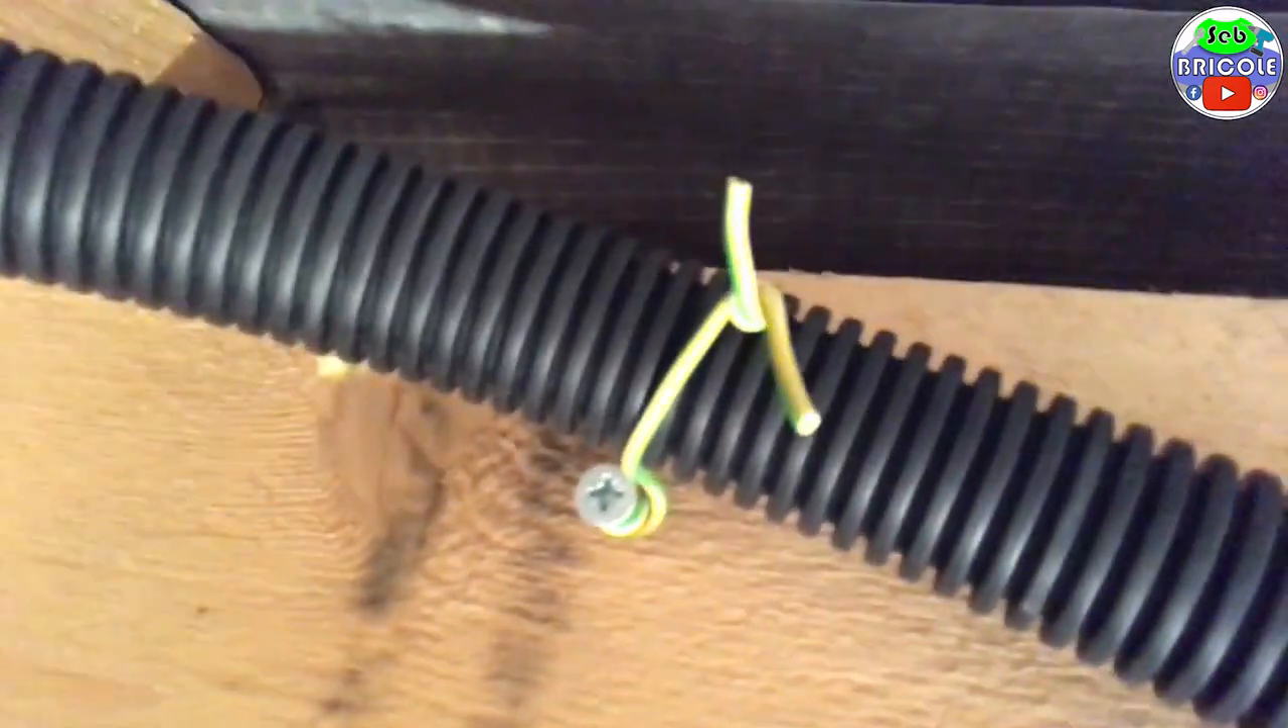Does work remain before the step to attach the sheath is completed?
No.